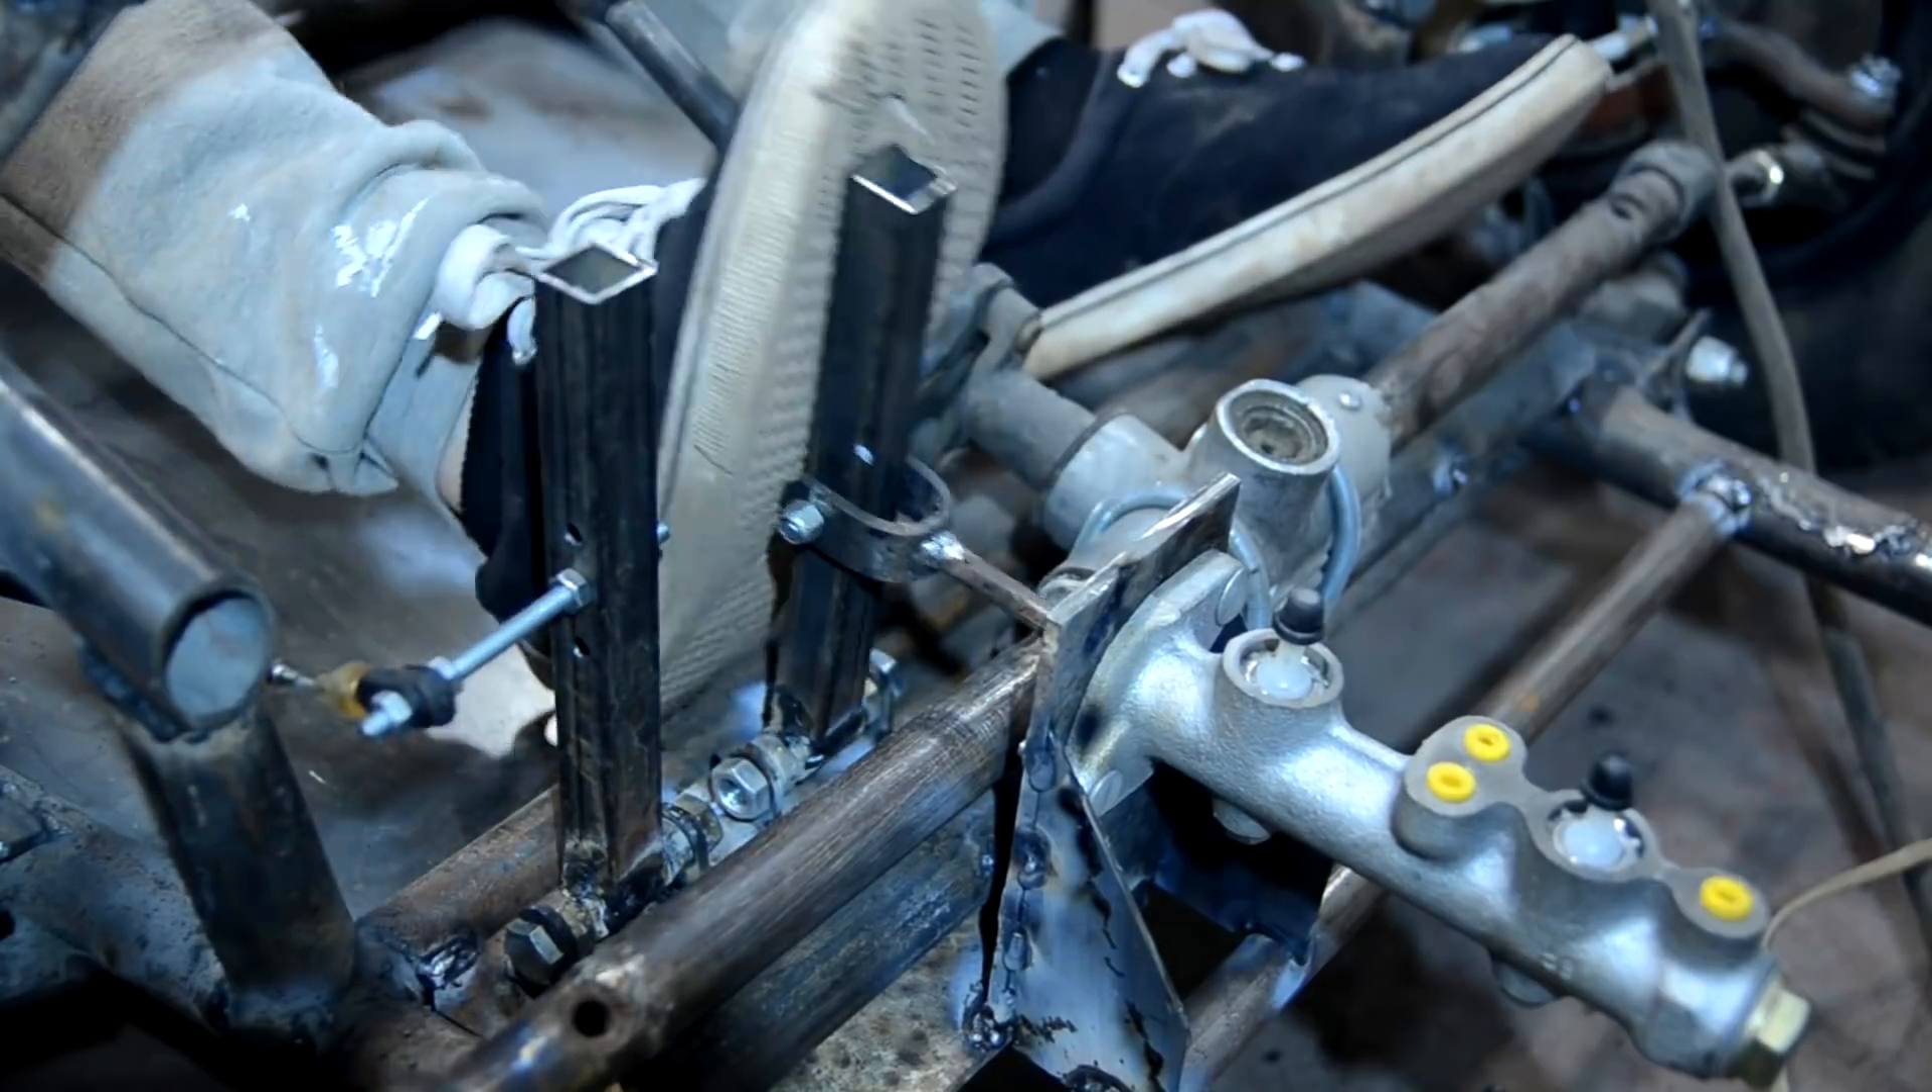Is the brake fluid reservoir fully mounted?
No.